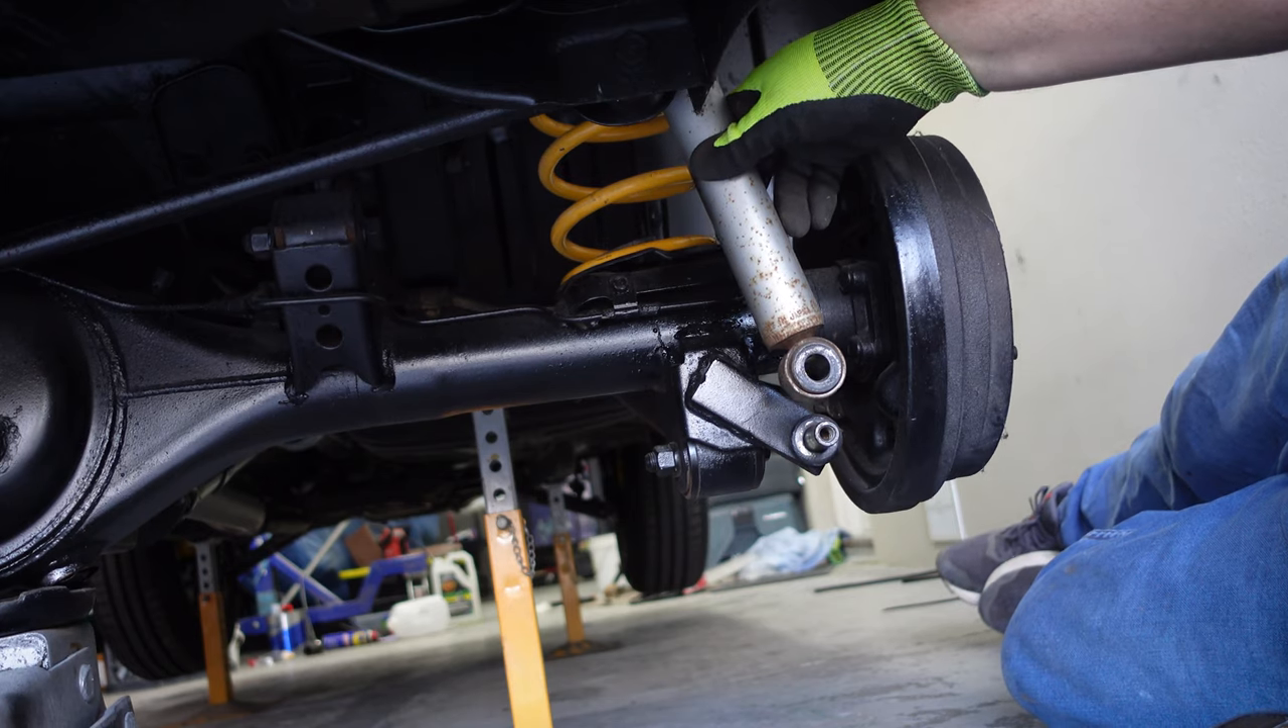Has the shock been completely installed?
No.